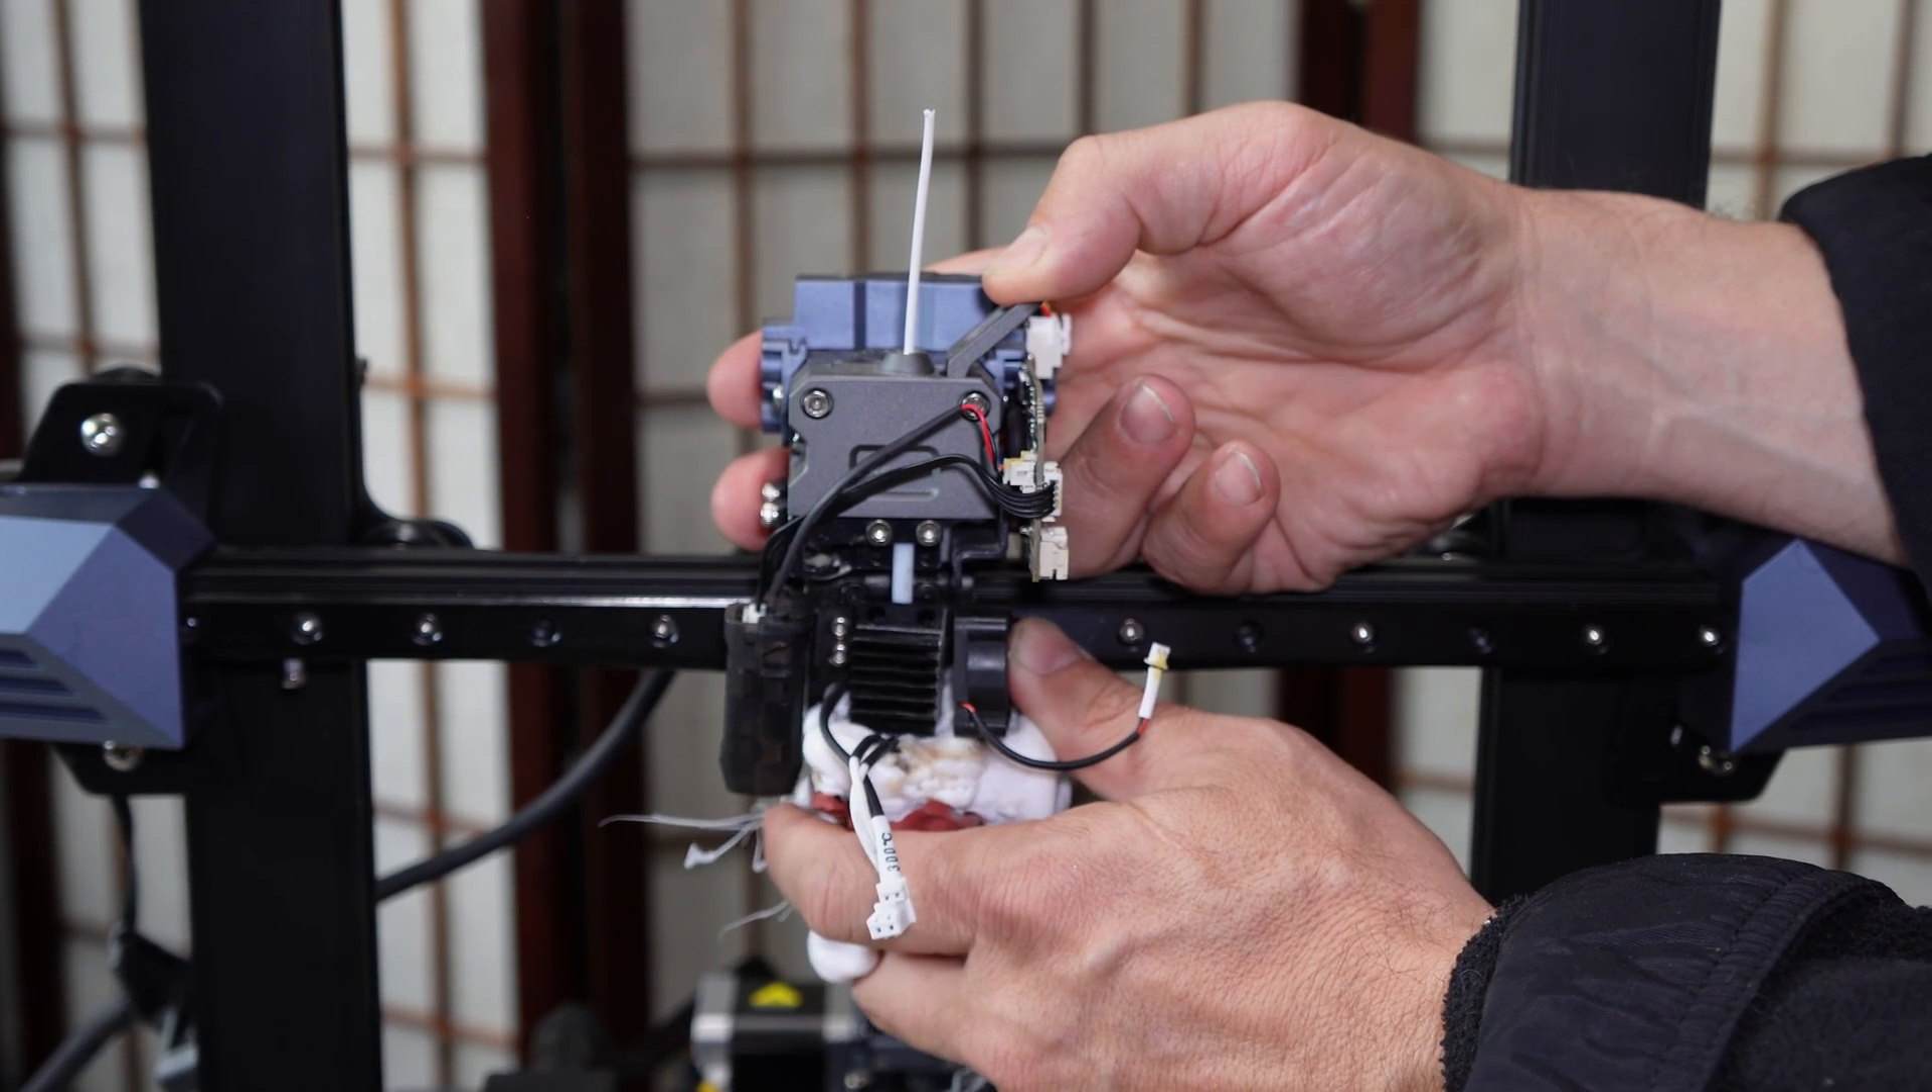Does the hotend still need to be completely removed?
Yes.